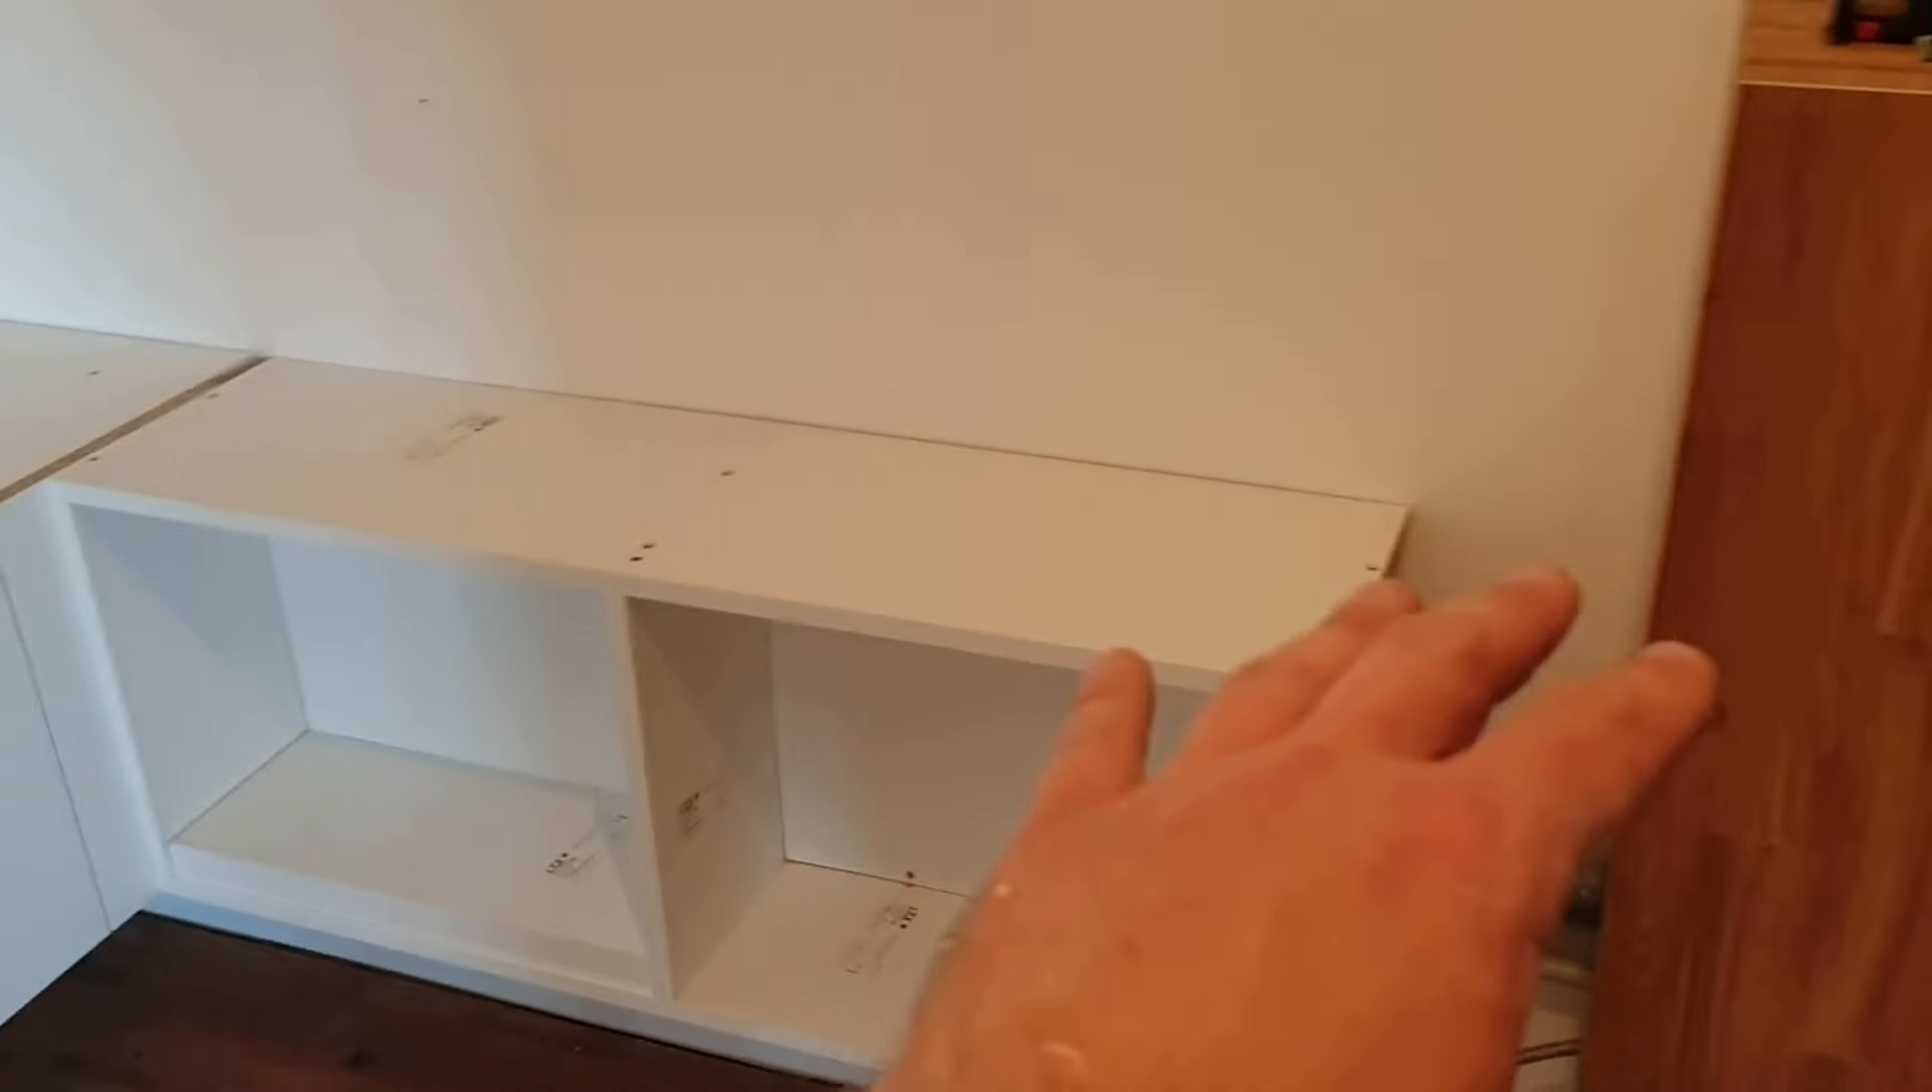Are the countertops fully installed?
No.